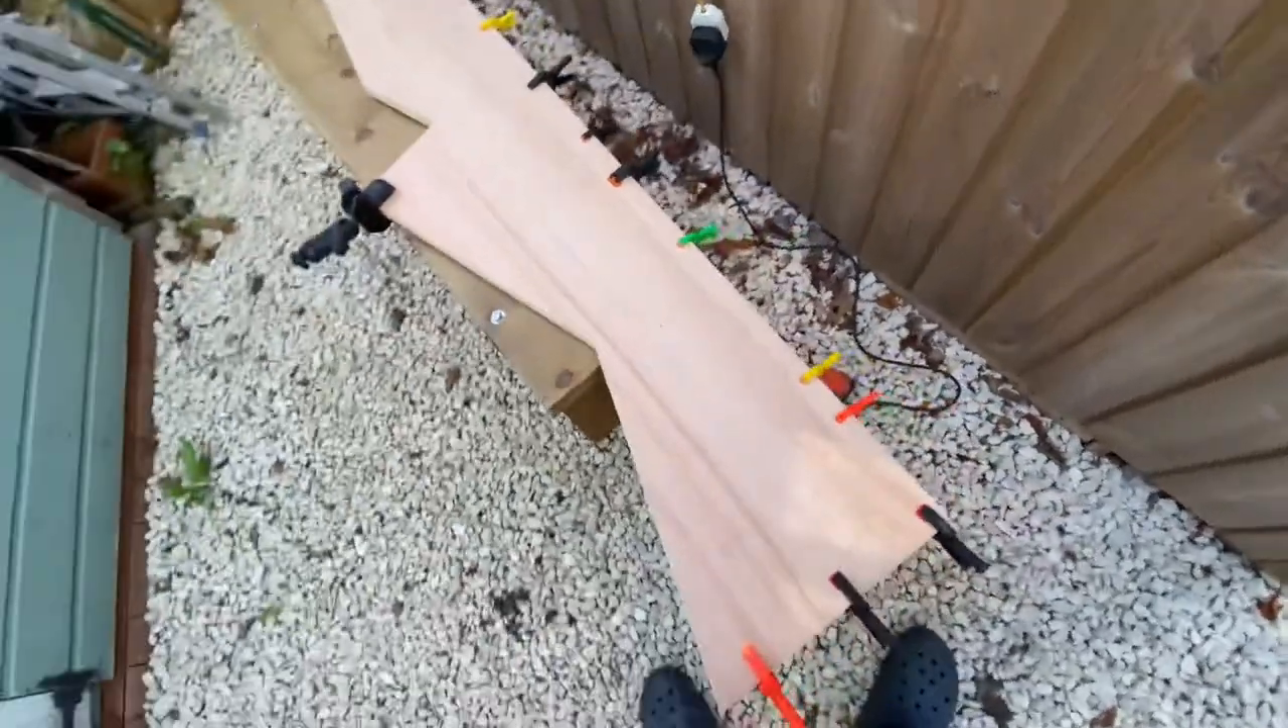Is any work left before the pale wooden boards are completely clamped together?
No.